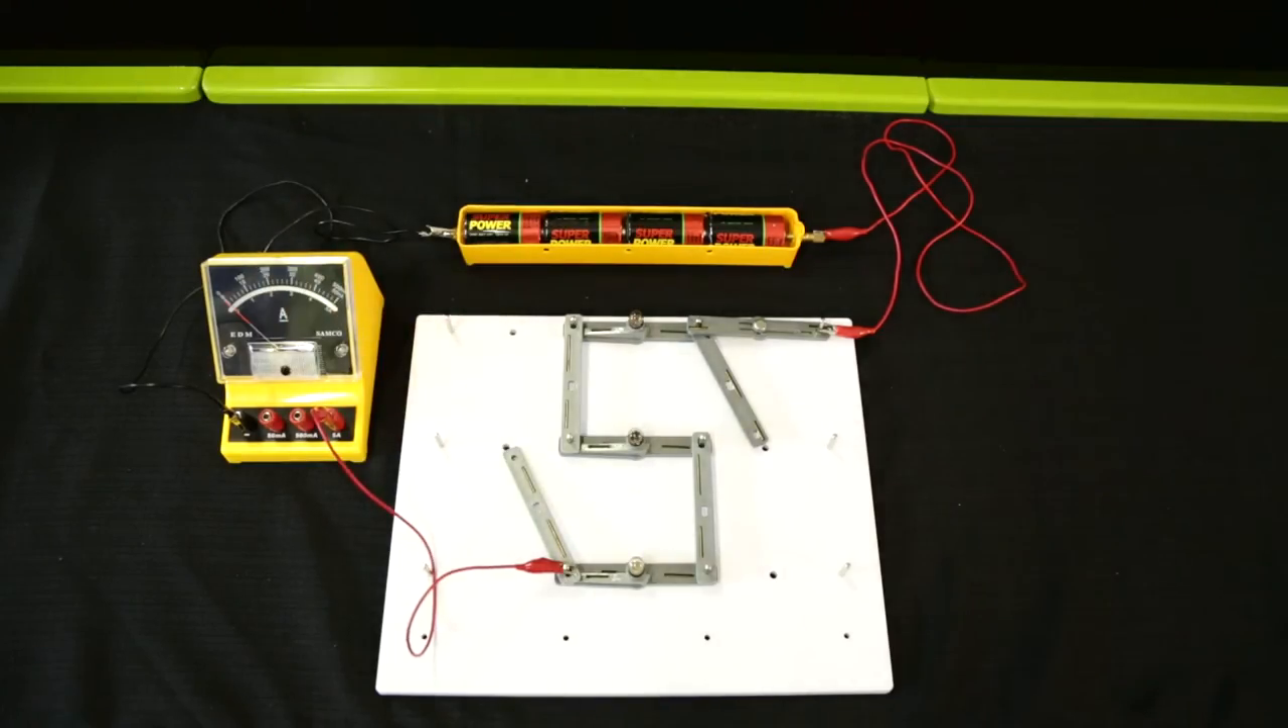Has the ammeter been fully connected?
Yes.